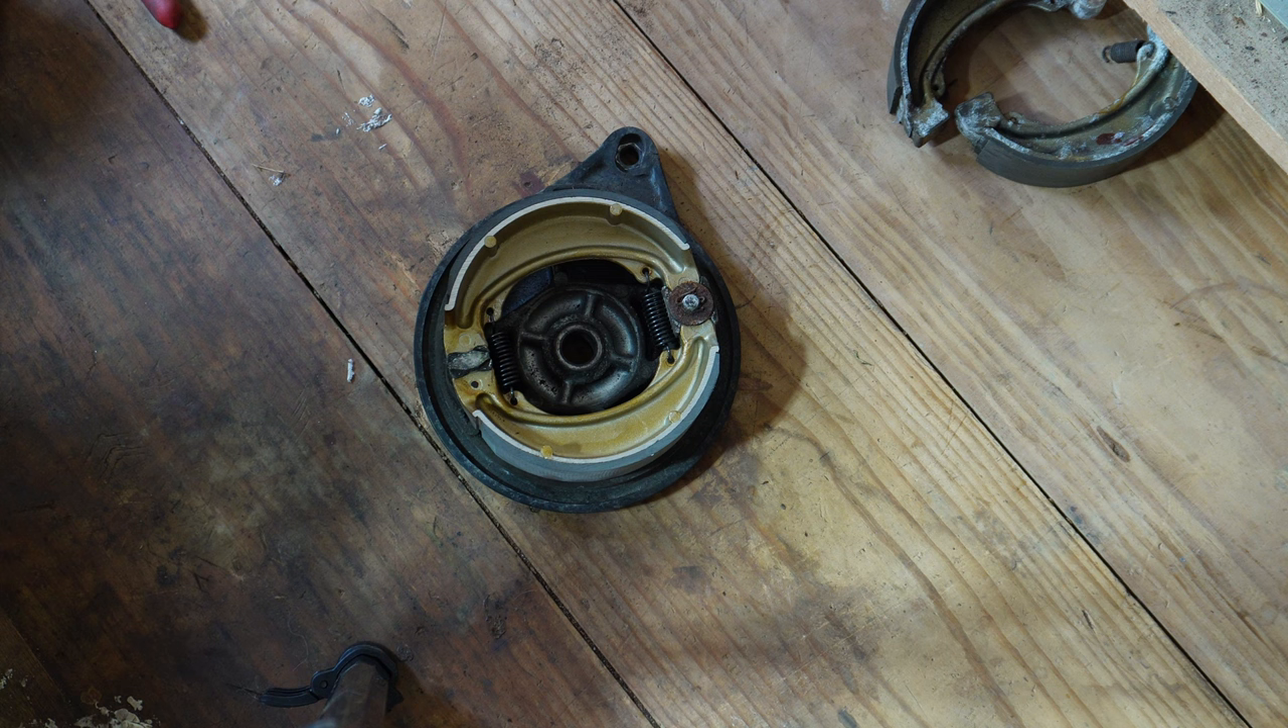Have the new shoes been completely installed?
Yes.